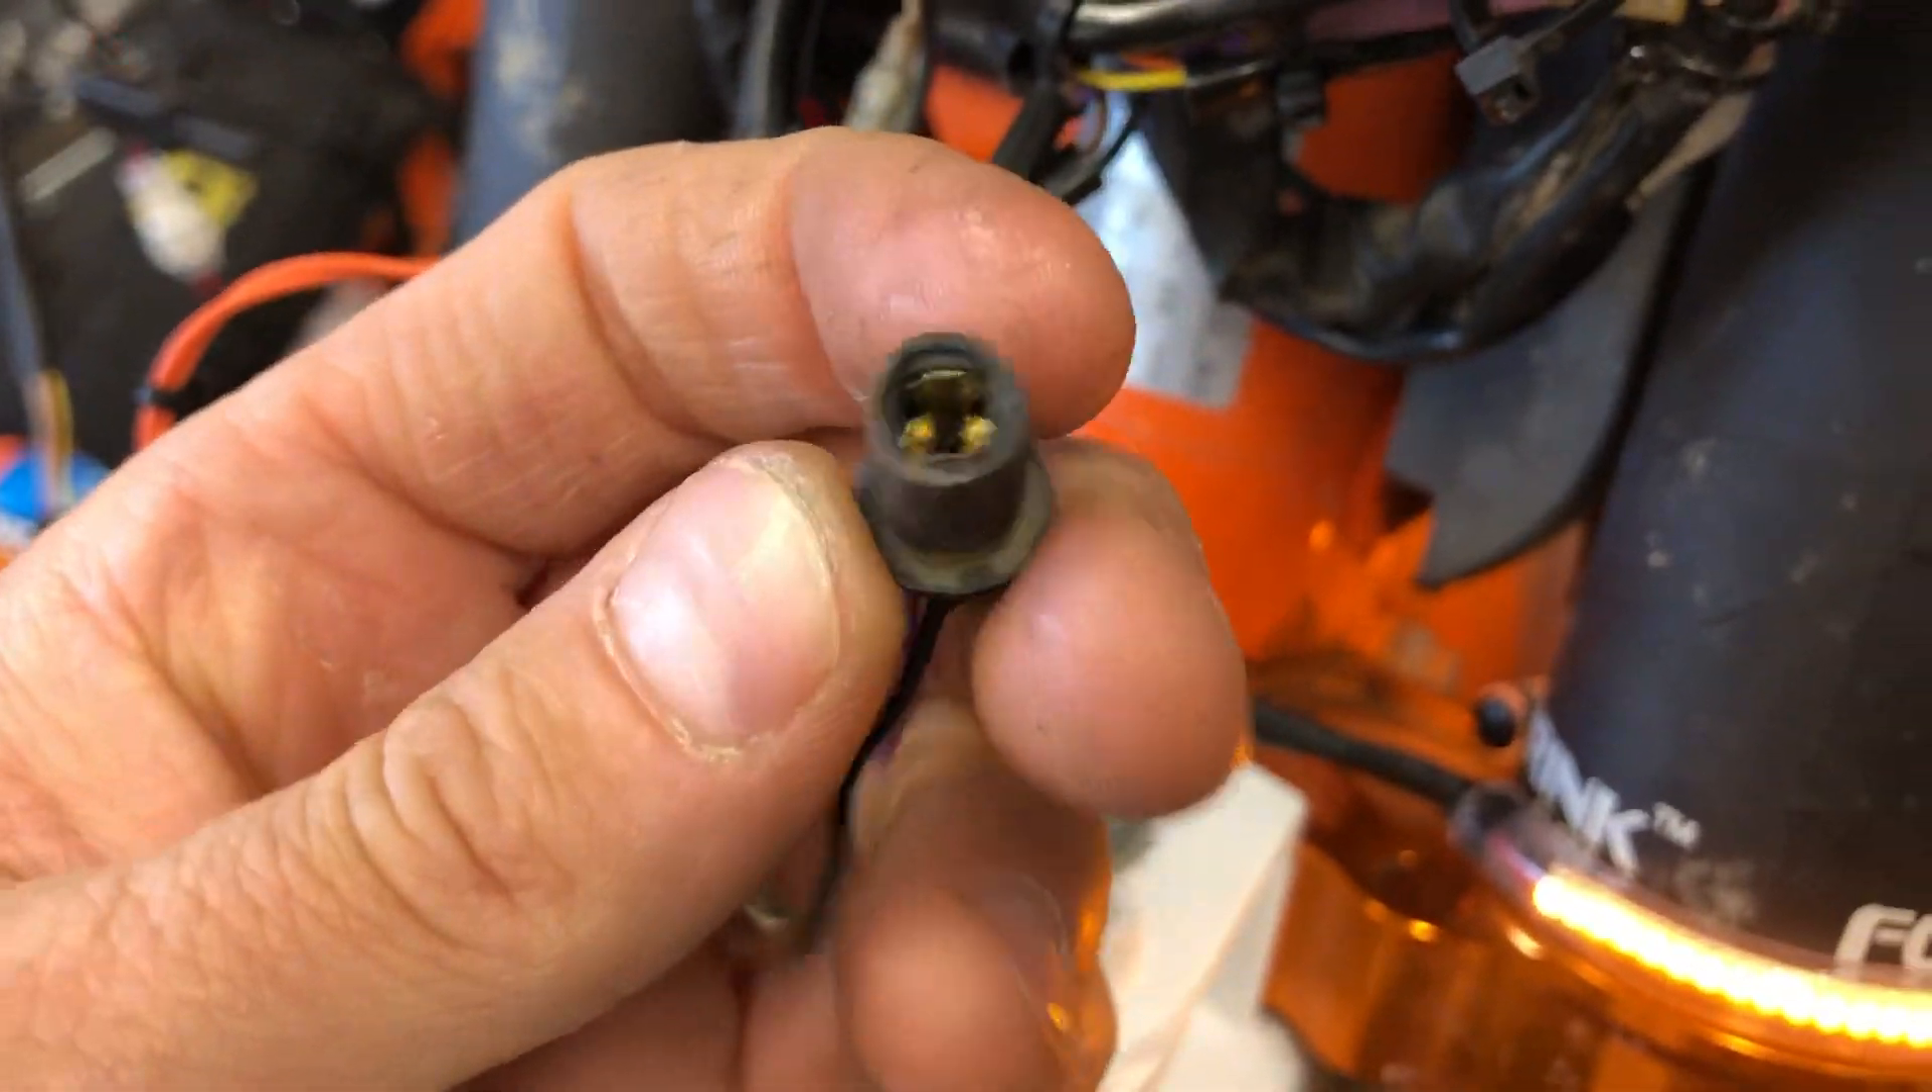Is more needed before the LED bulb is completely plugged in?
Yes.